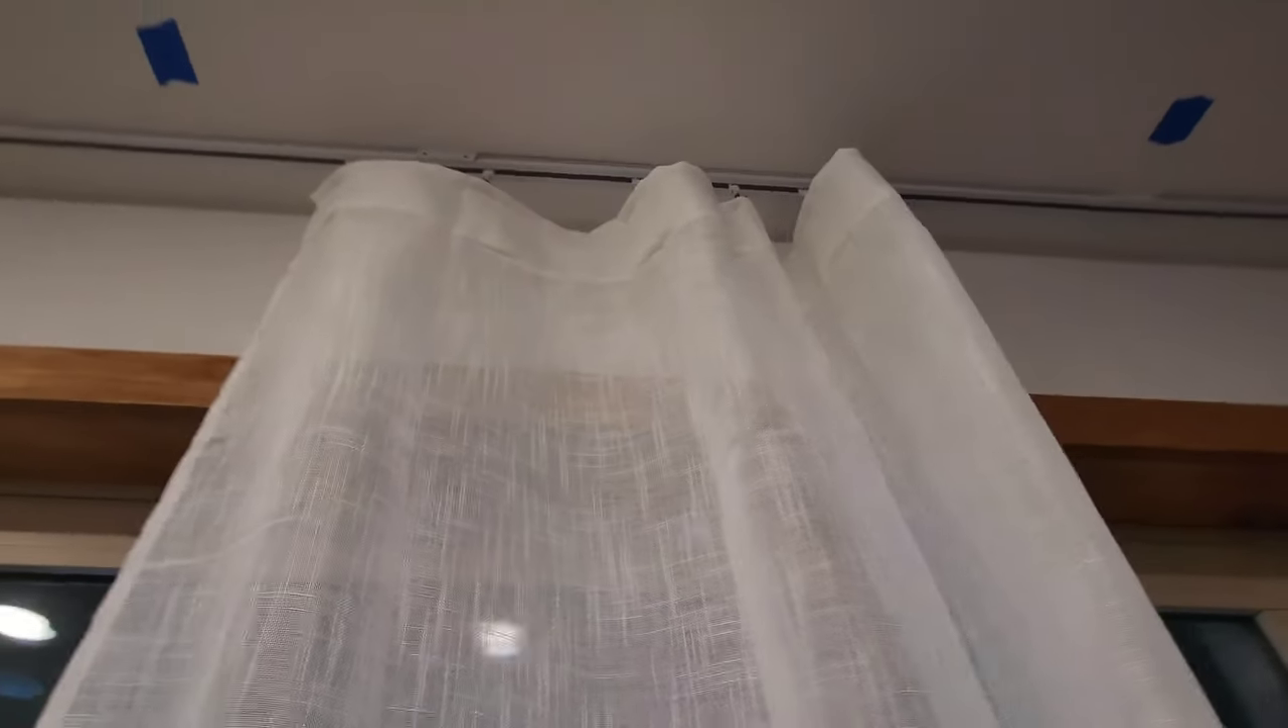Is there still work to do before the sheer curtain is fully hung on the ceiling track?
No.